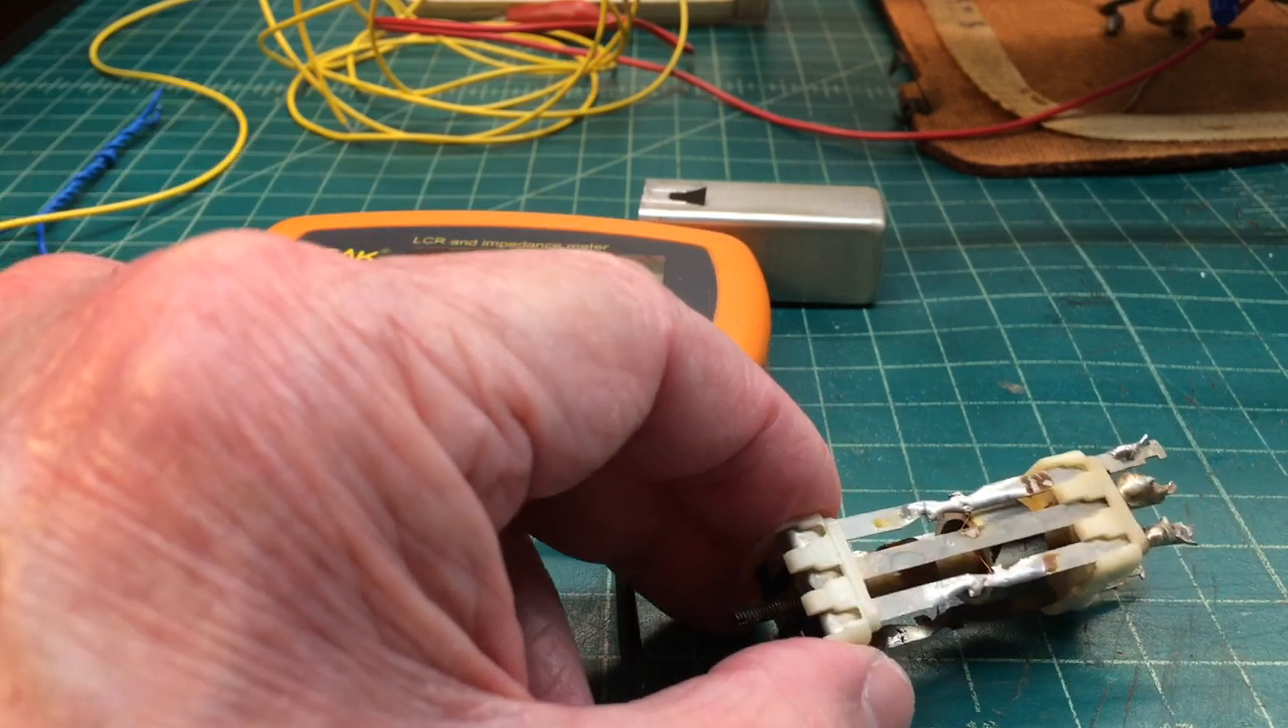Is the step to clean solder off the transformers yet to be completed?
Yes.